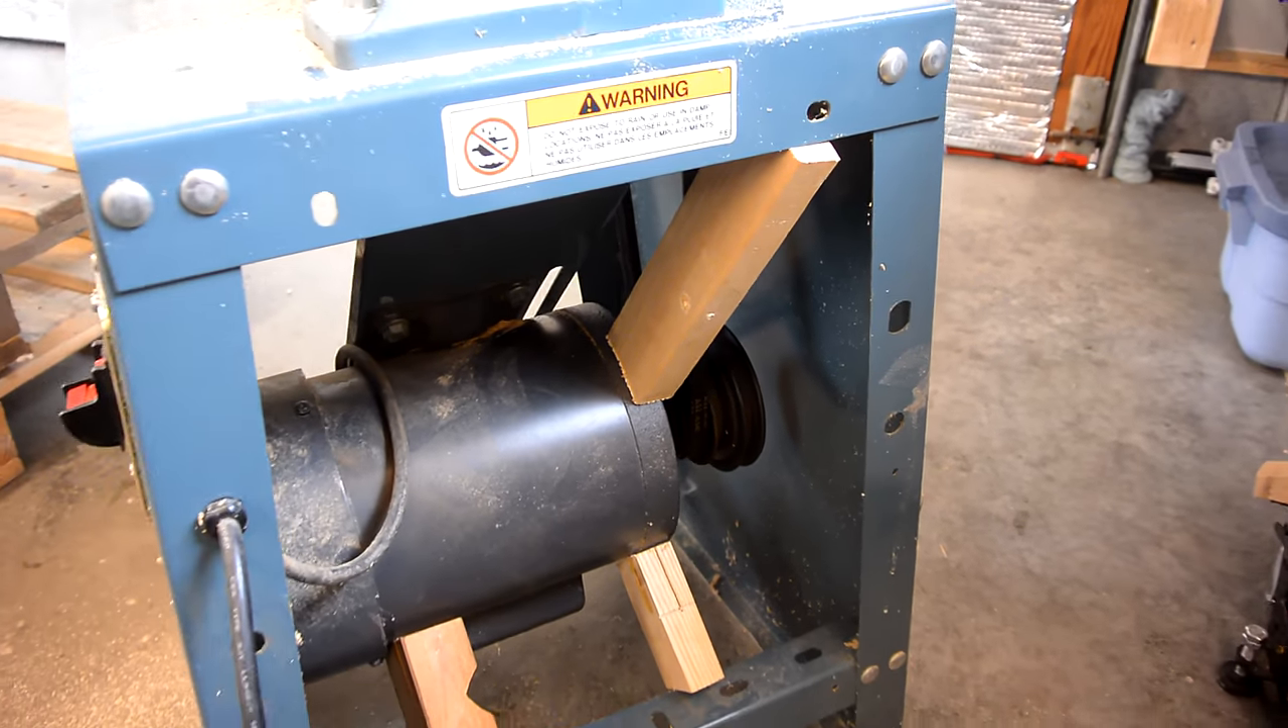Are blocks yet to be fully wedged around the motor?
No.